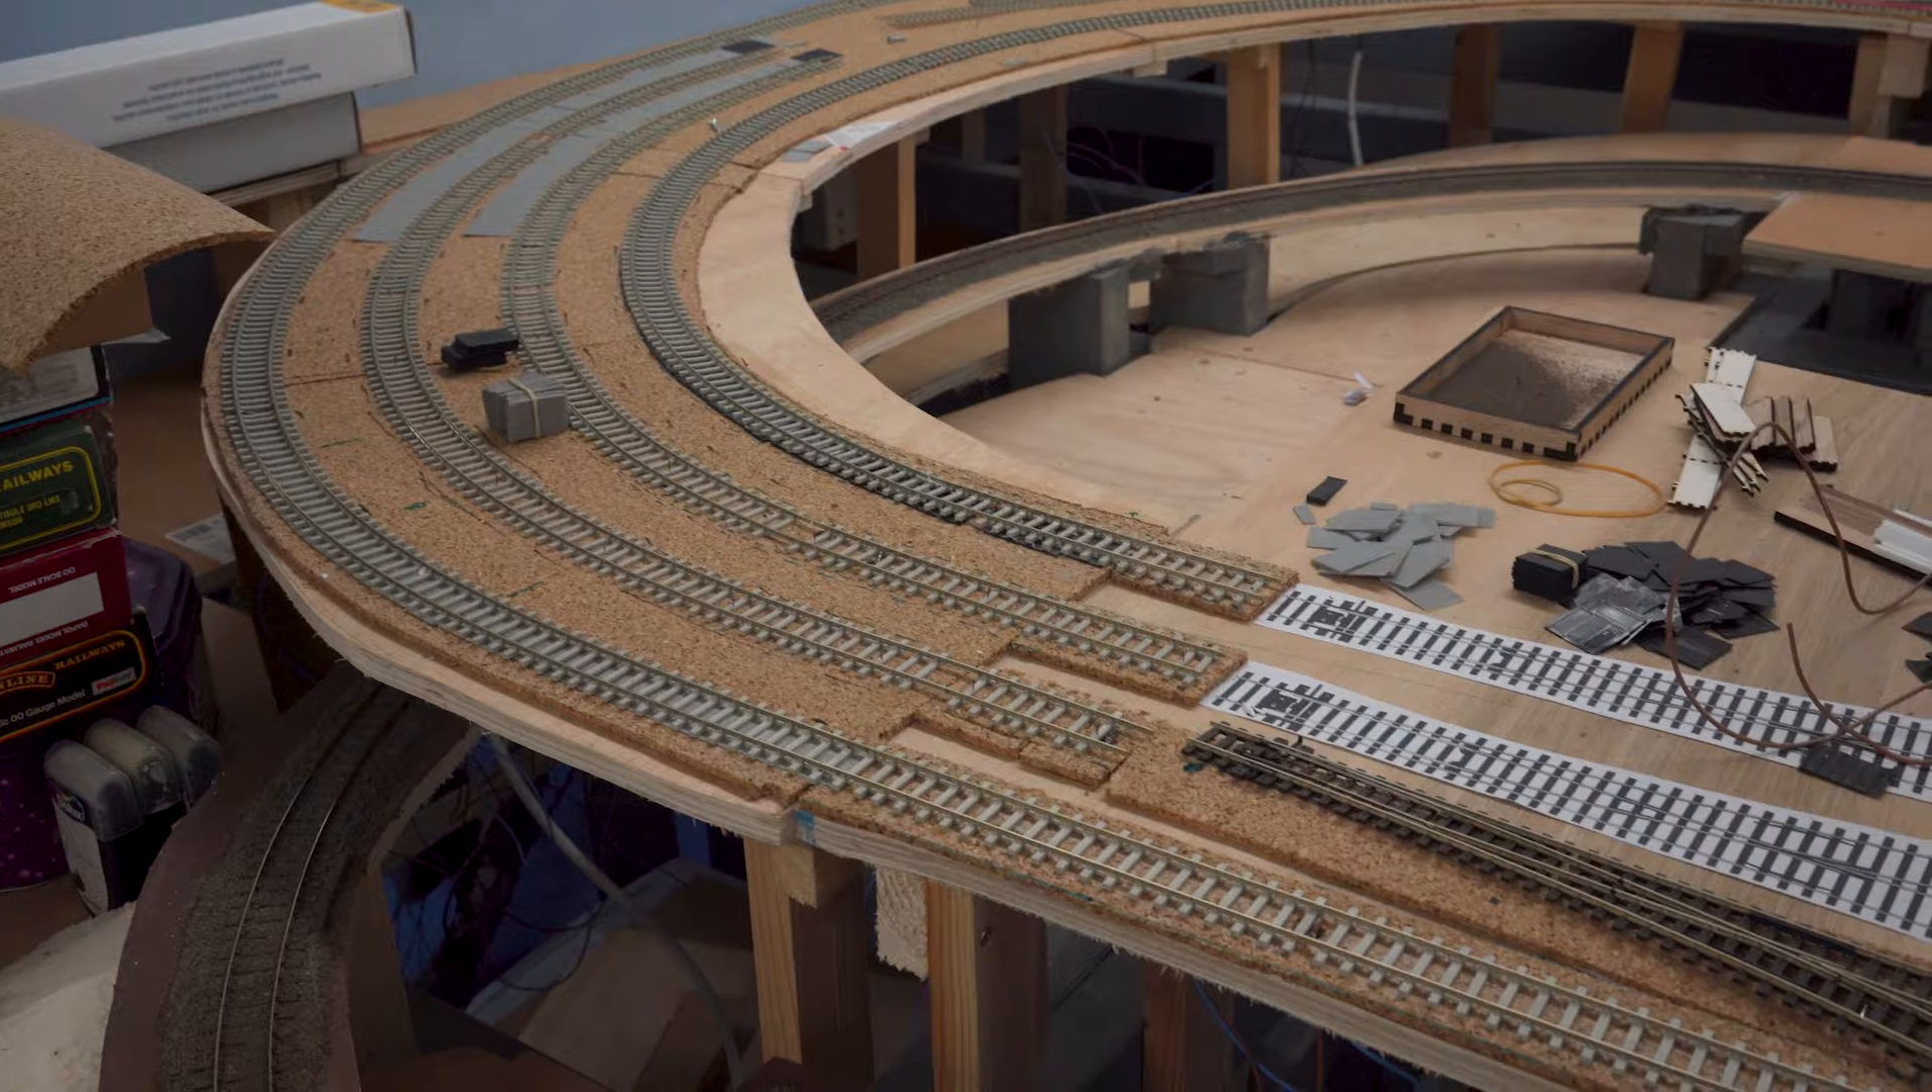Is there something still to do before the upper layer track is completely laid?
Yes.